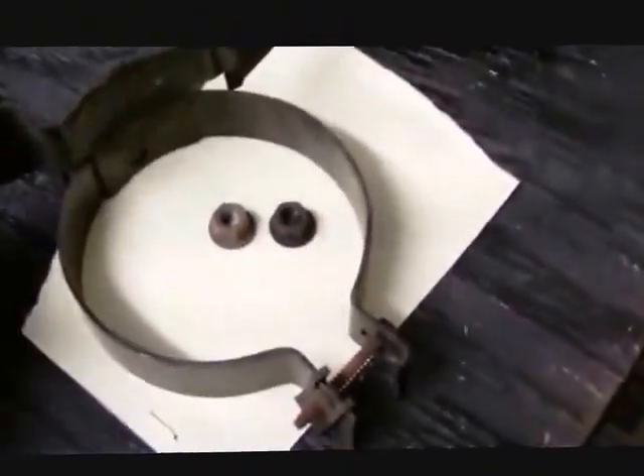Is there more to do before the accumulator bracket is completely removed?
No.